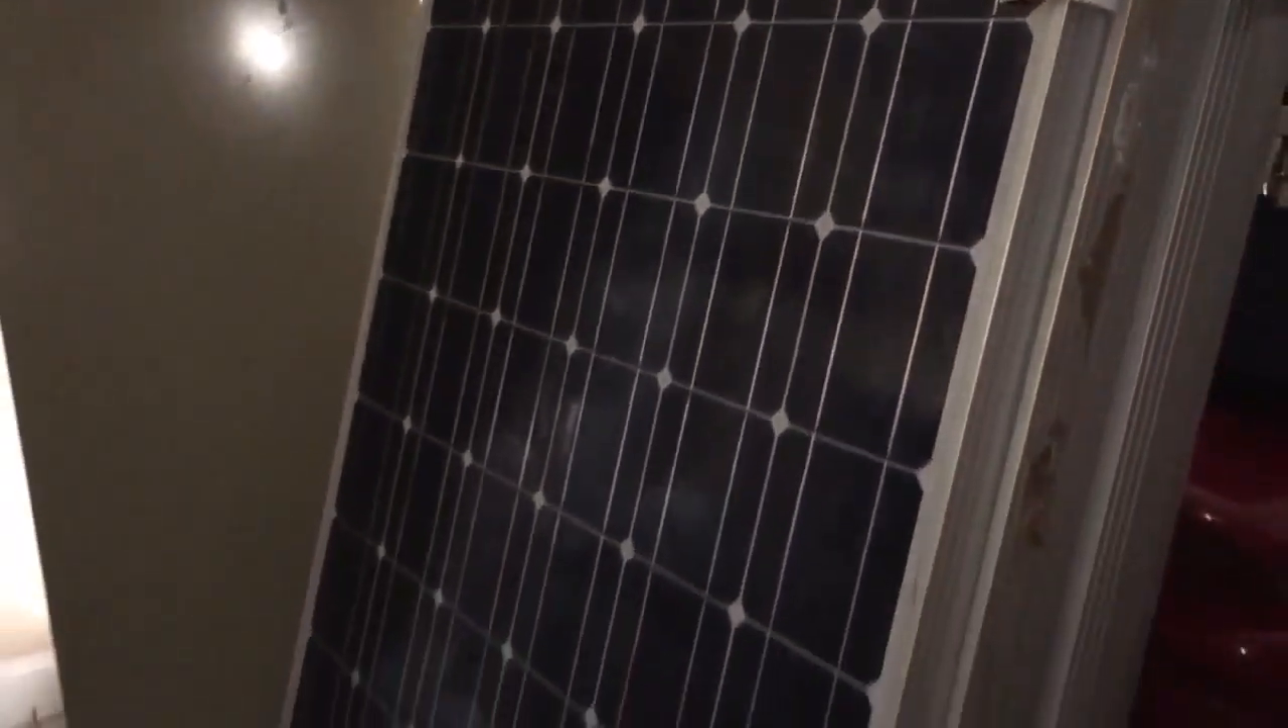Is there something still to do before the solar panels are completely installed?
Yes.